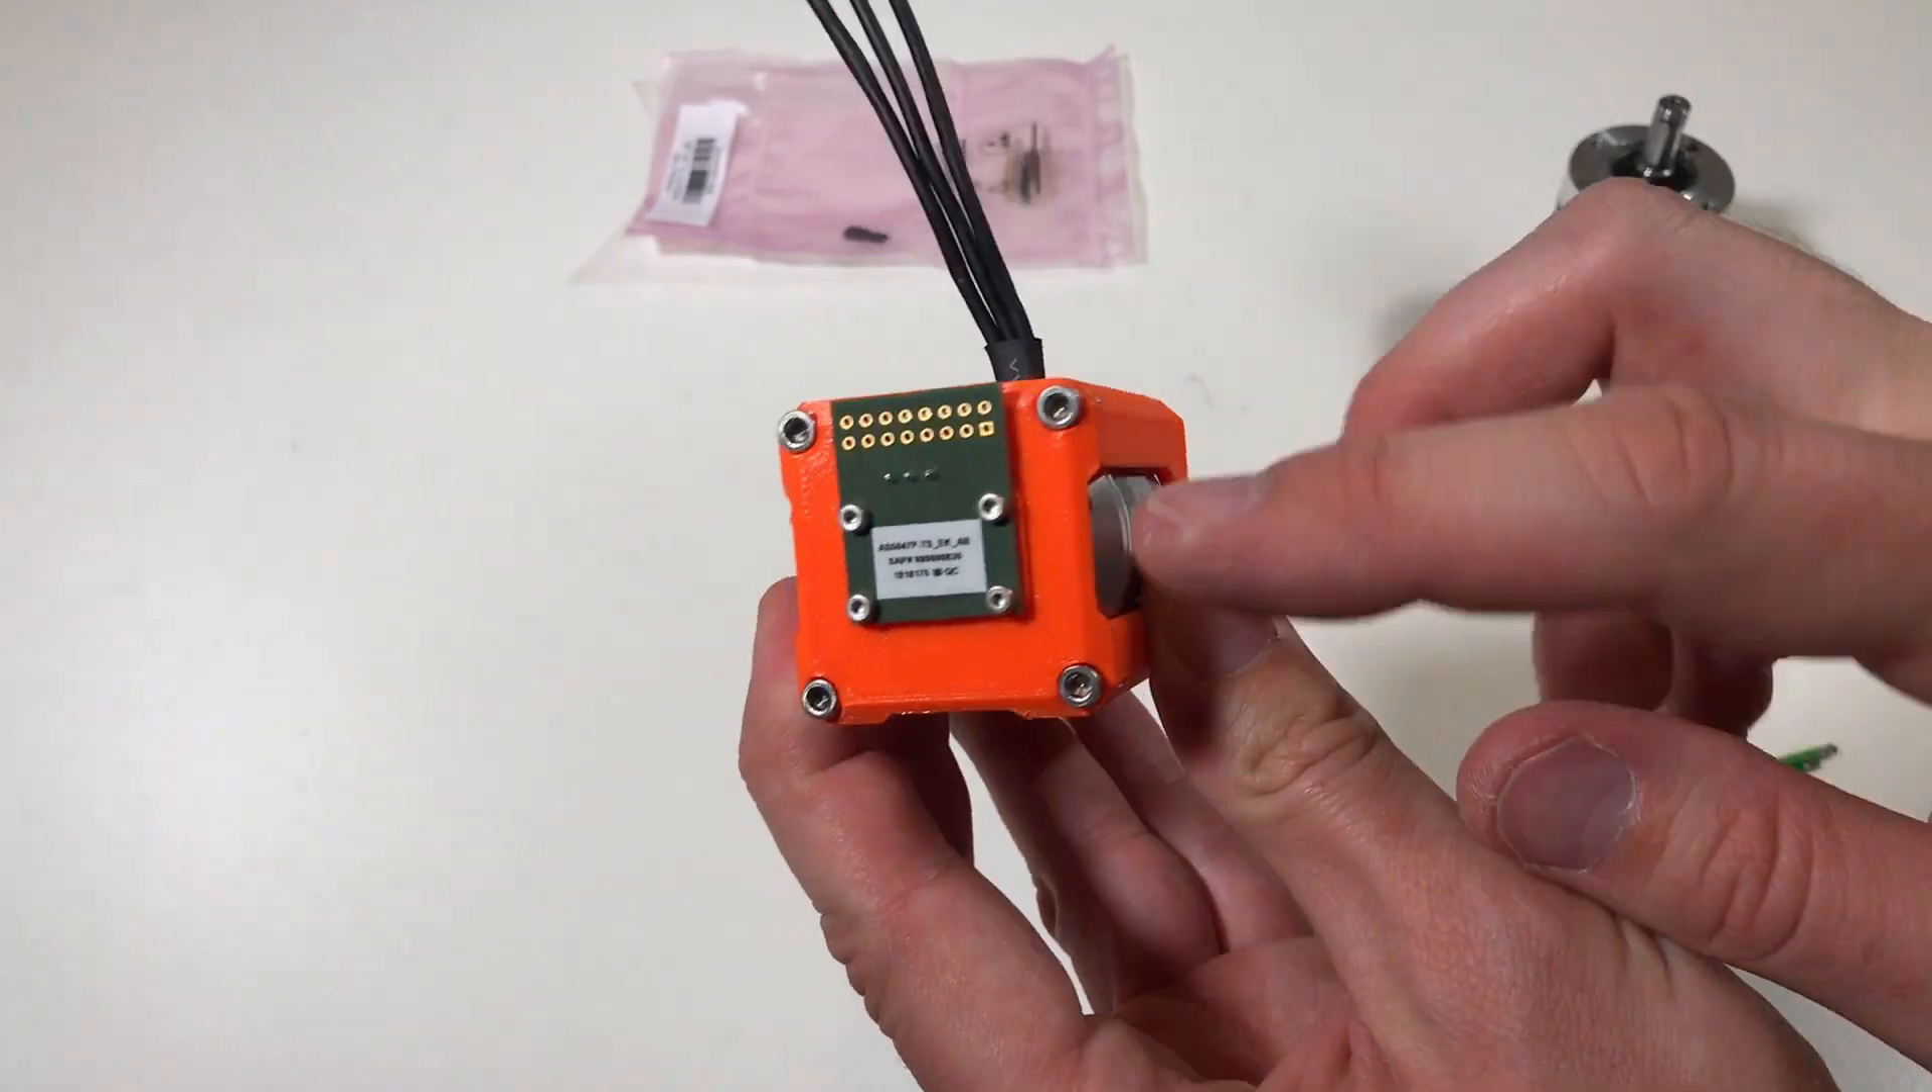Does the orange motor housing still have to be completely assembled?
No.